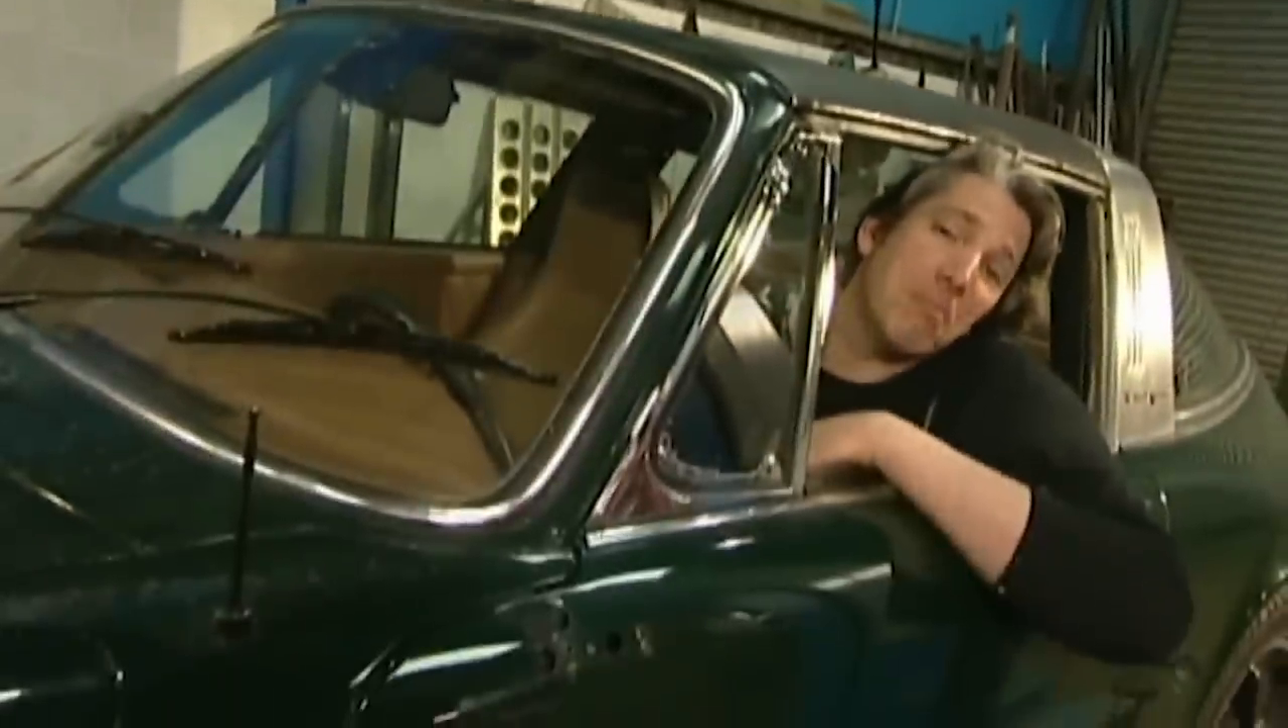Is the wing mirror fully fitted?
No.